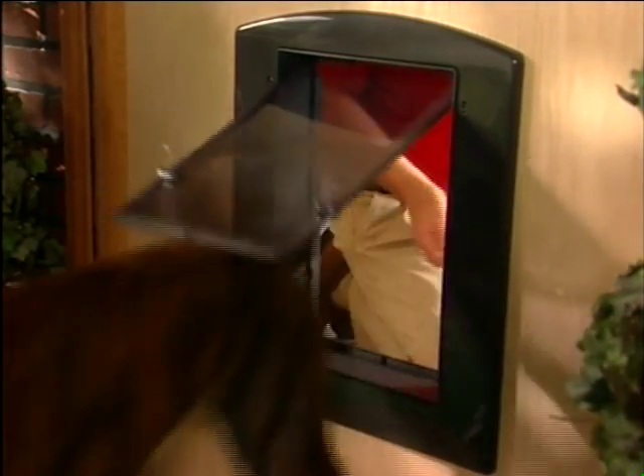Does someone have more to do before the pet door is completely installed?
No.